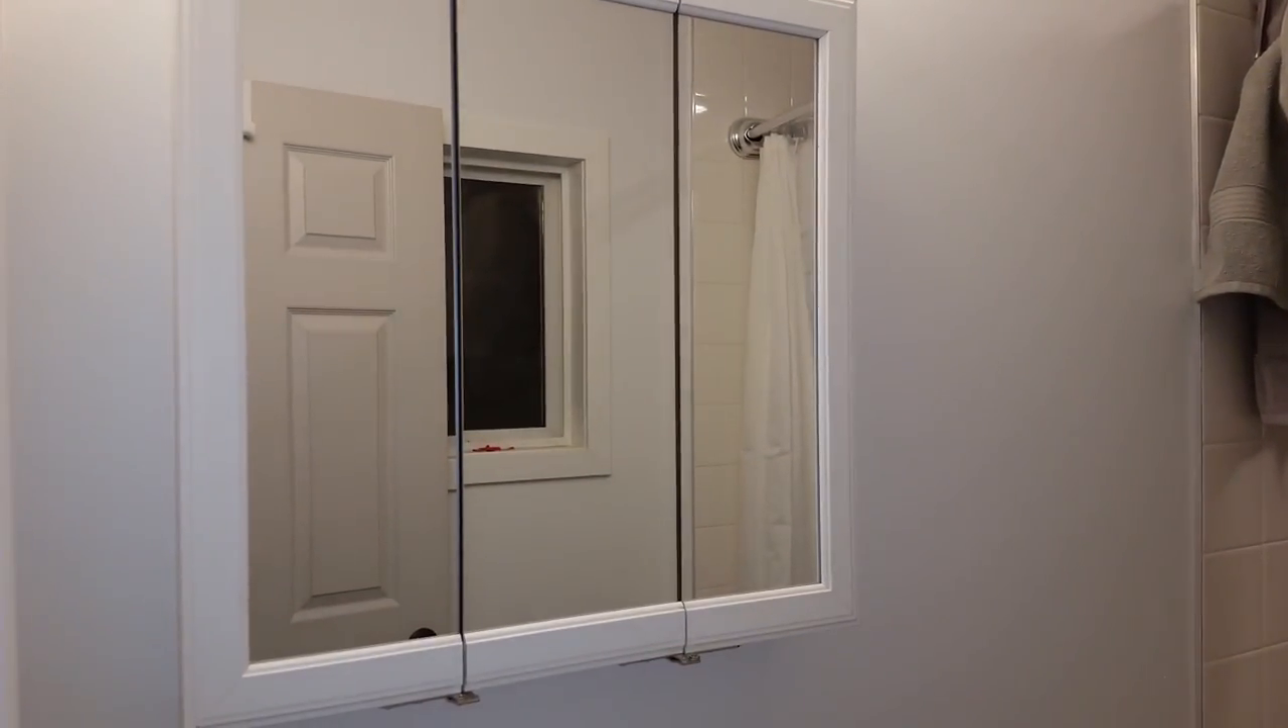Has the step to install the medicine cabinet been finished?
Yes.